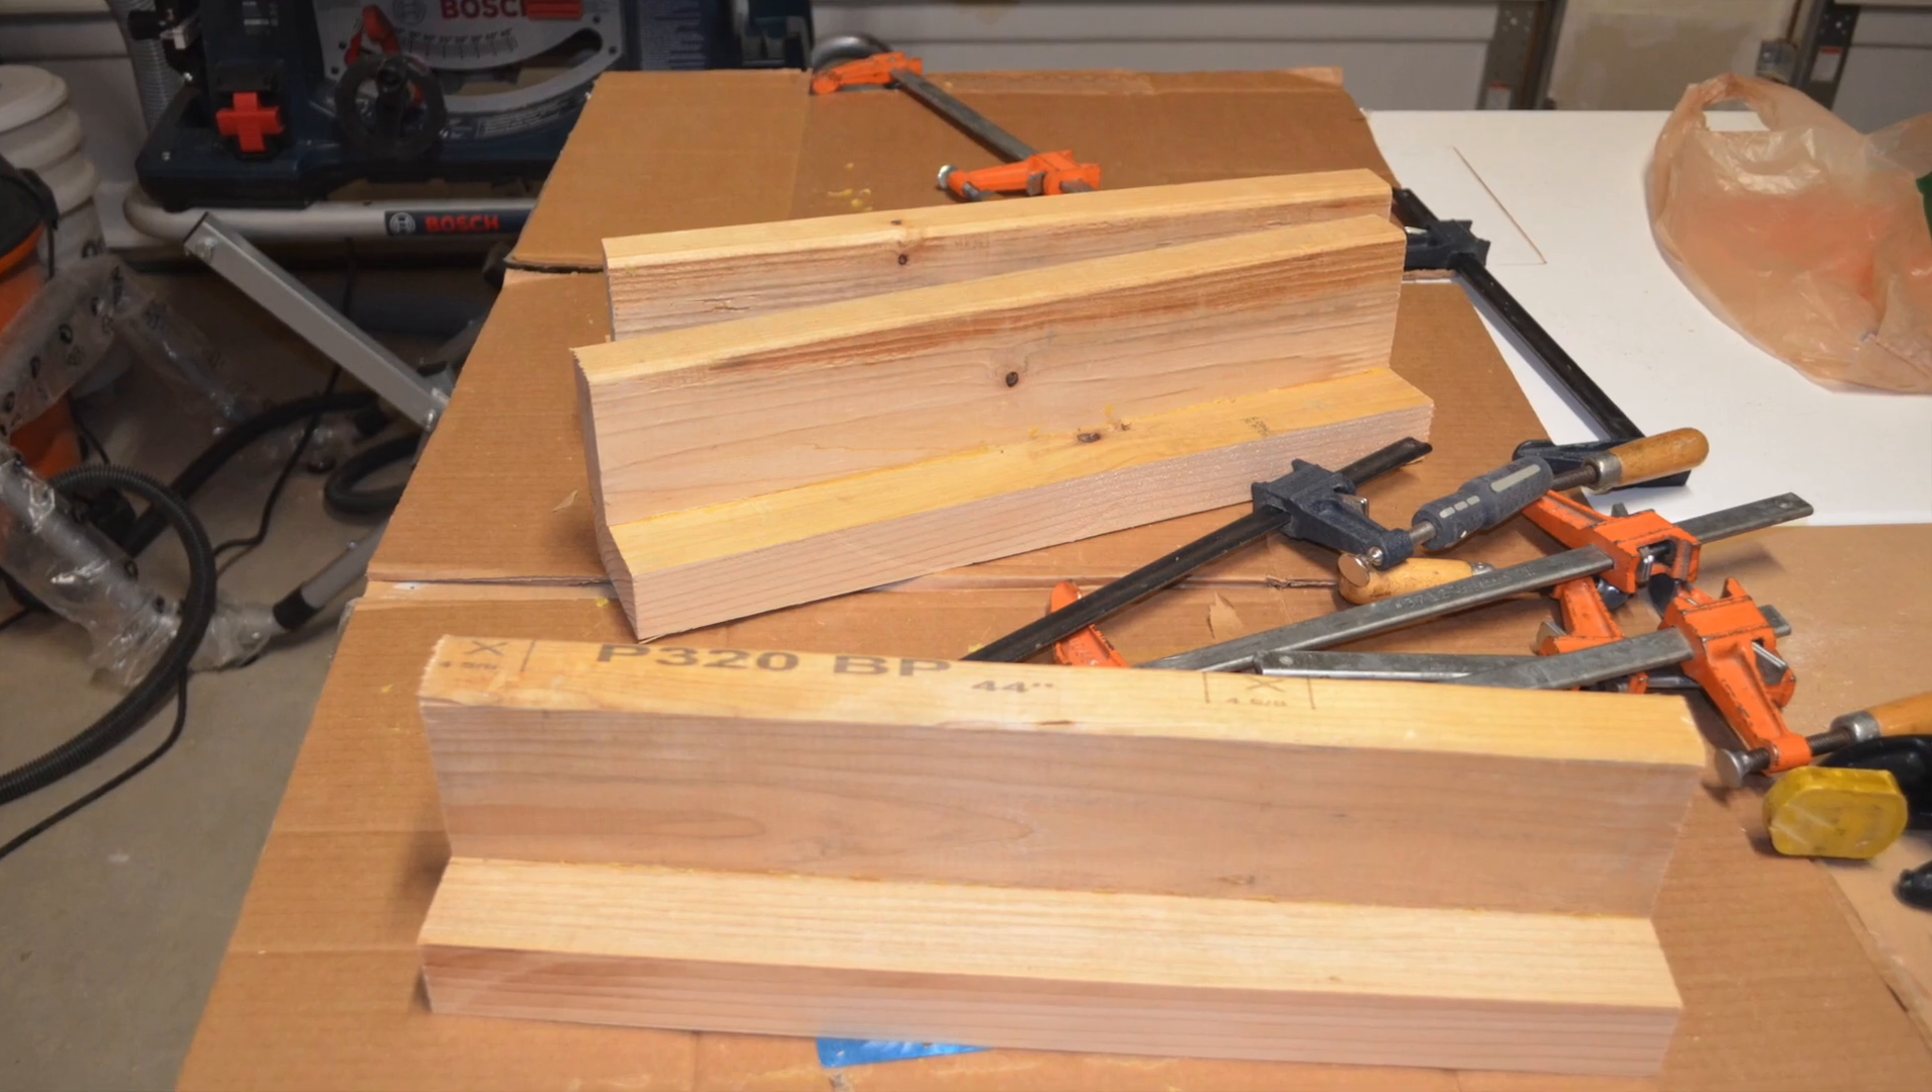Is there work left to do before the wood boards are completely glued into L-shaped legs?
No.